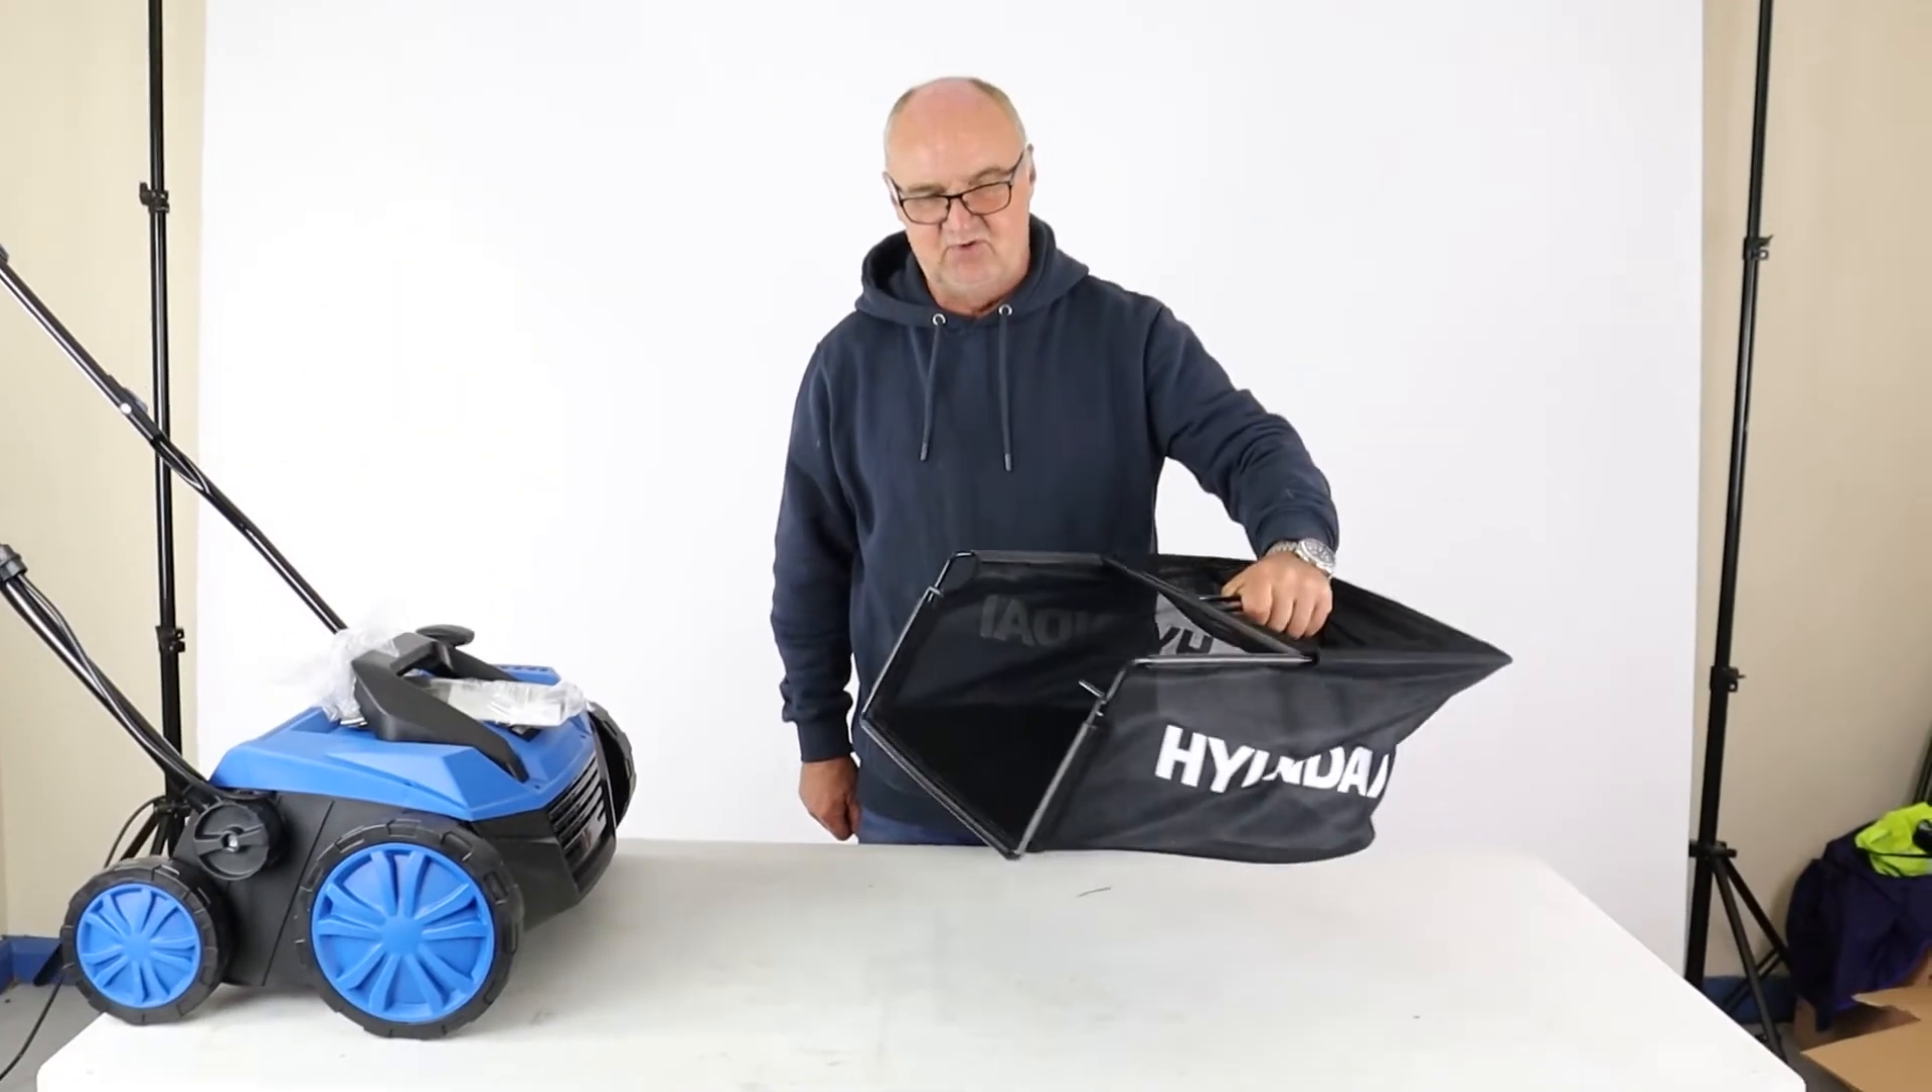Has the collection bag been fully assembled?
Yes.